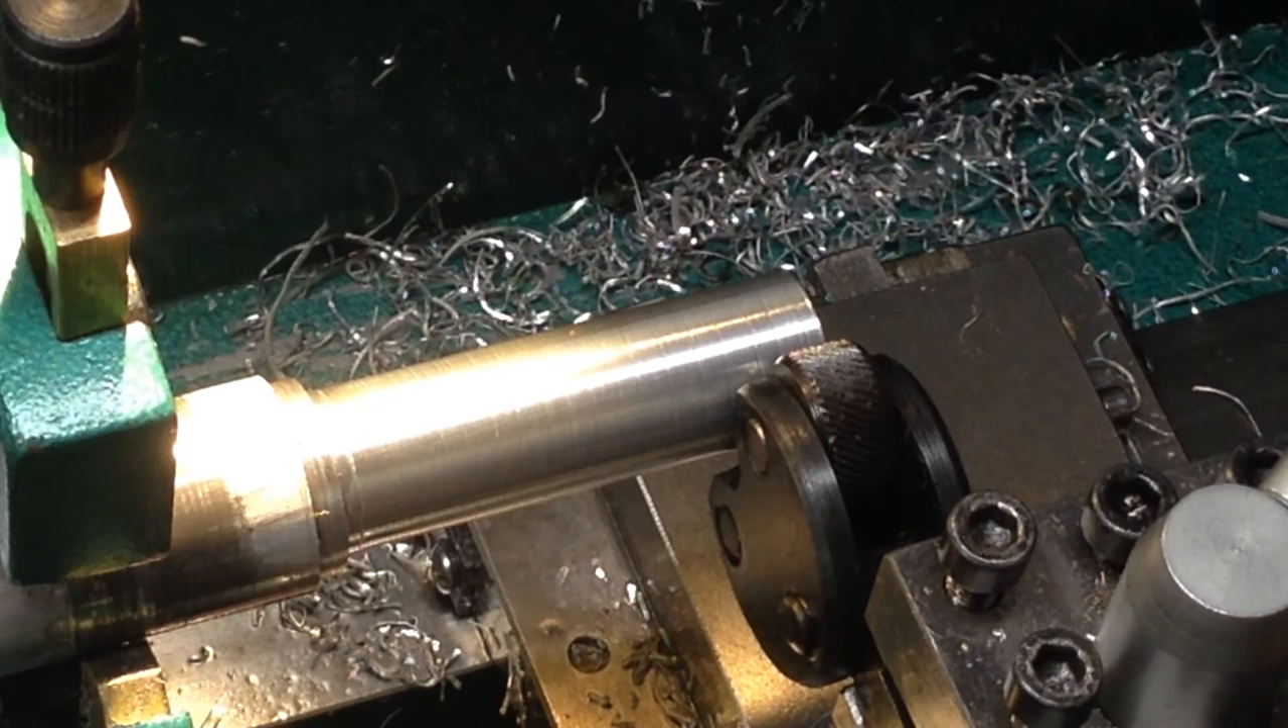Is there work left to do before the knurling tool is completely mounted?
No.